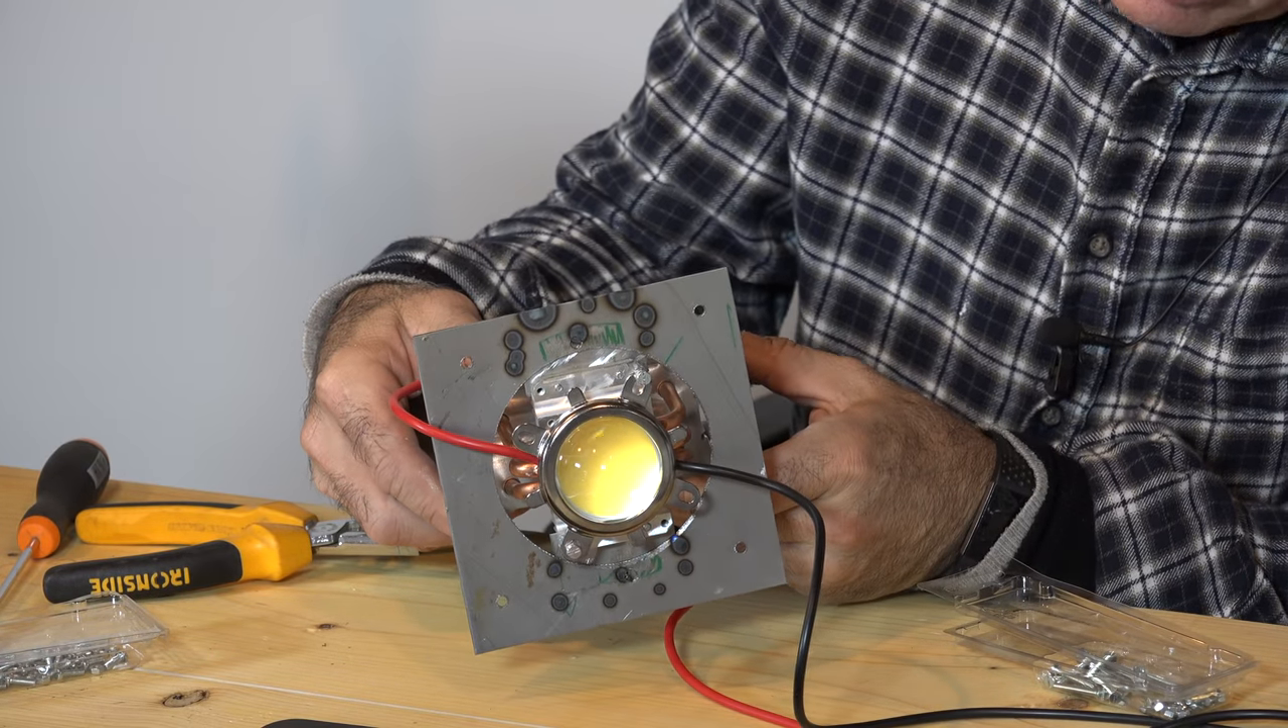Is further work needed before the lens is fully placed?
No.